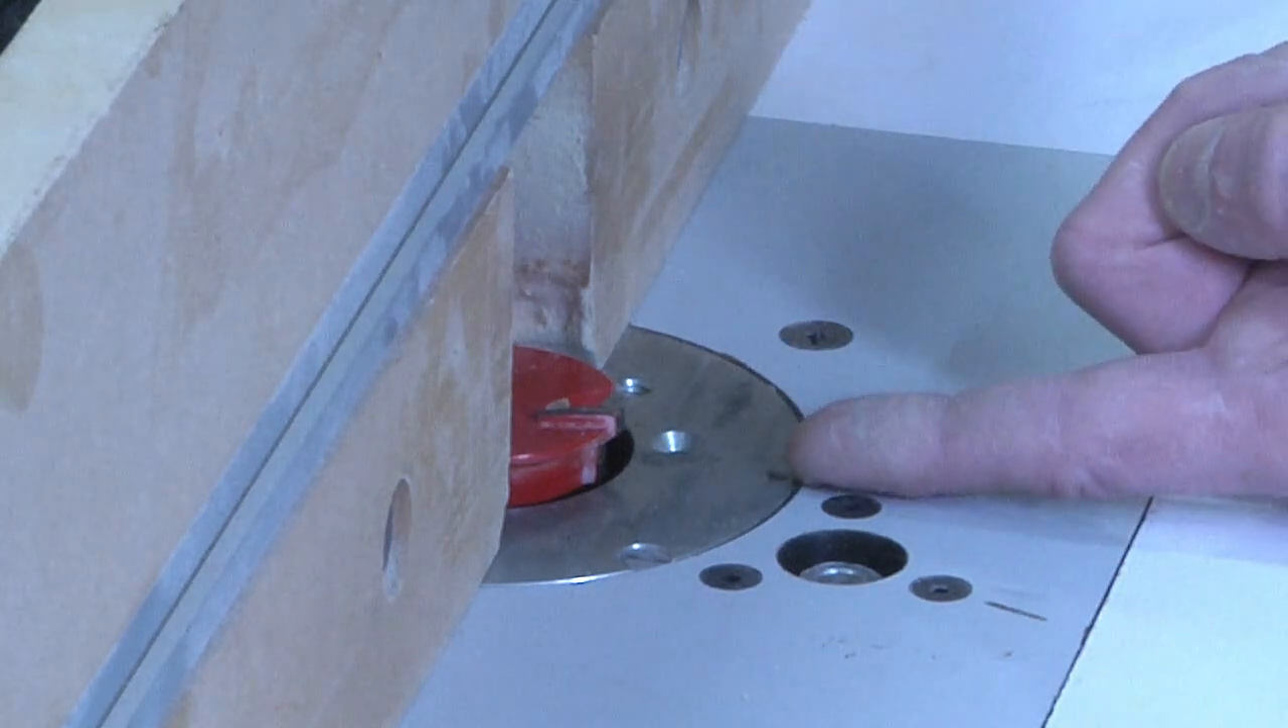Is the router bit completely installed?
Yes.